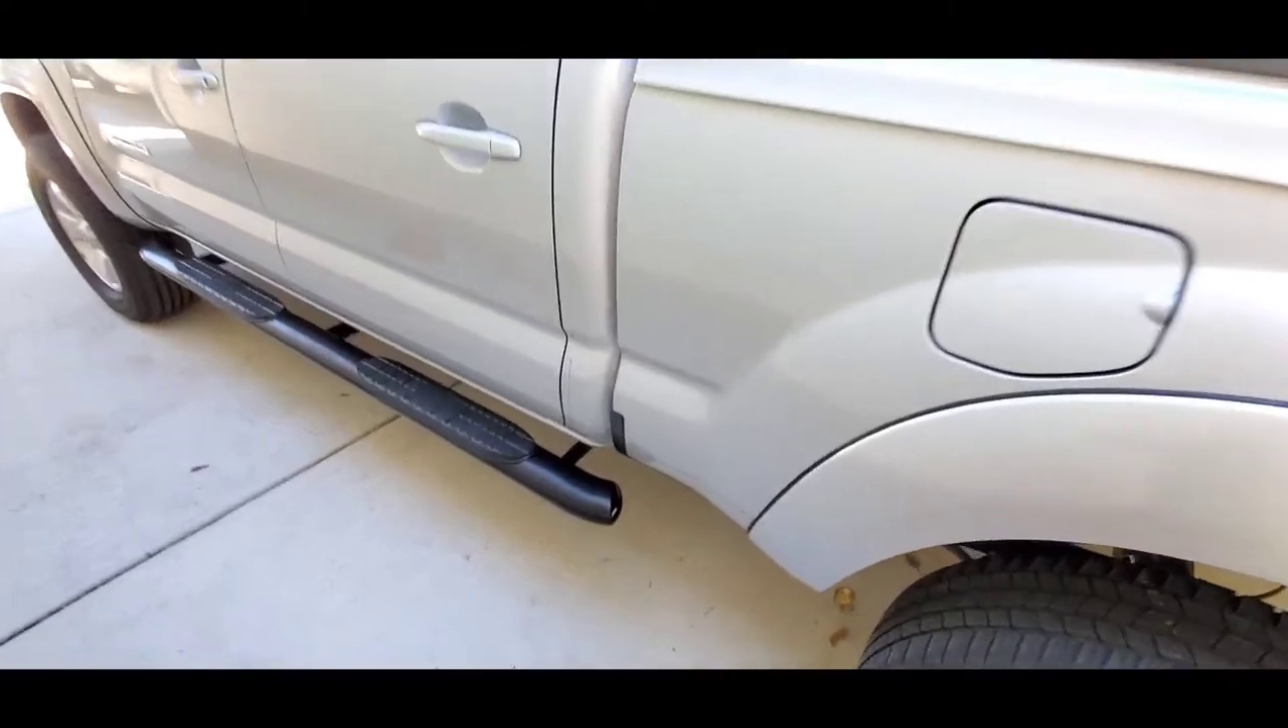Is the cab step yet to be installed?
No.